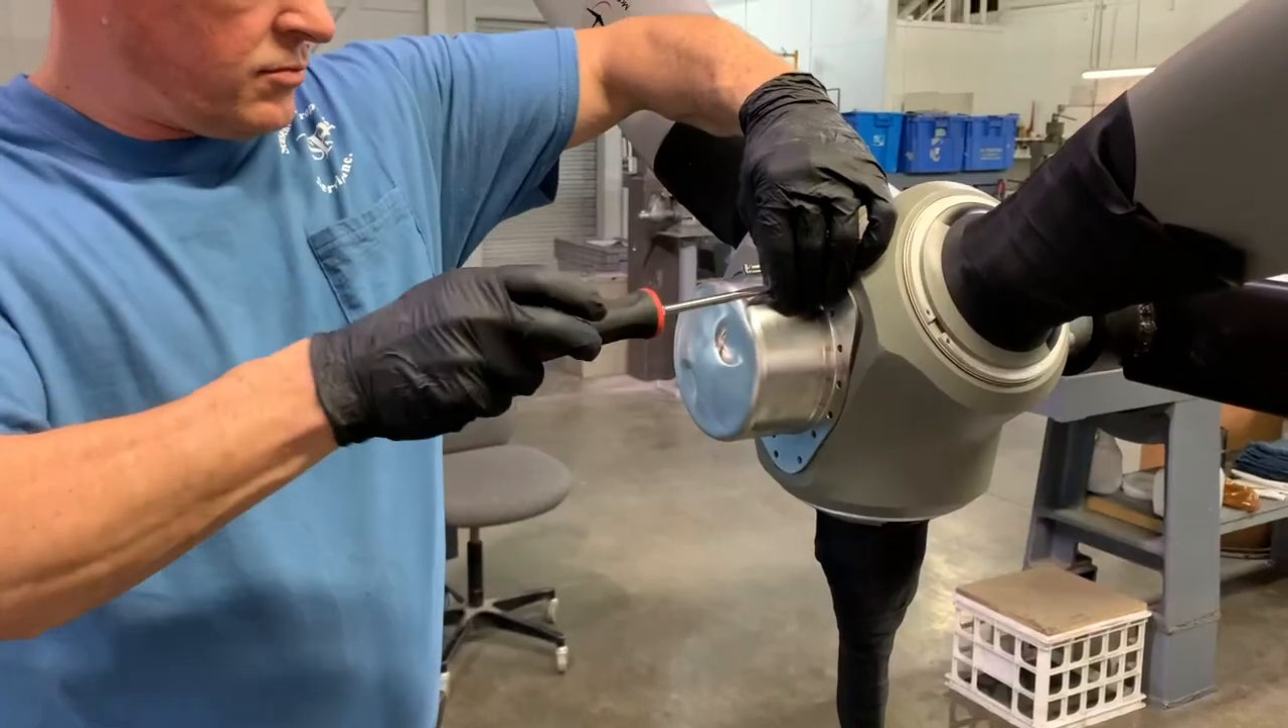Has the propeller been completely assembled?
No.